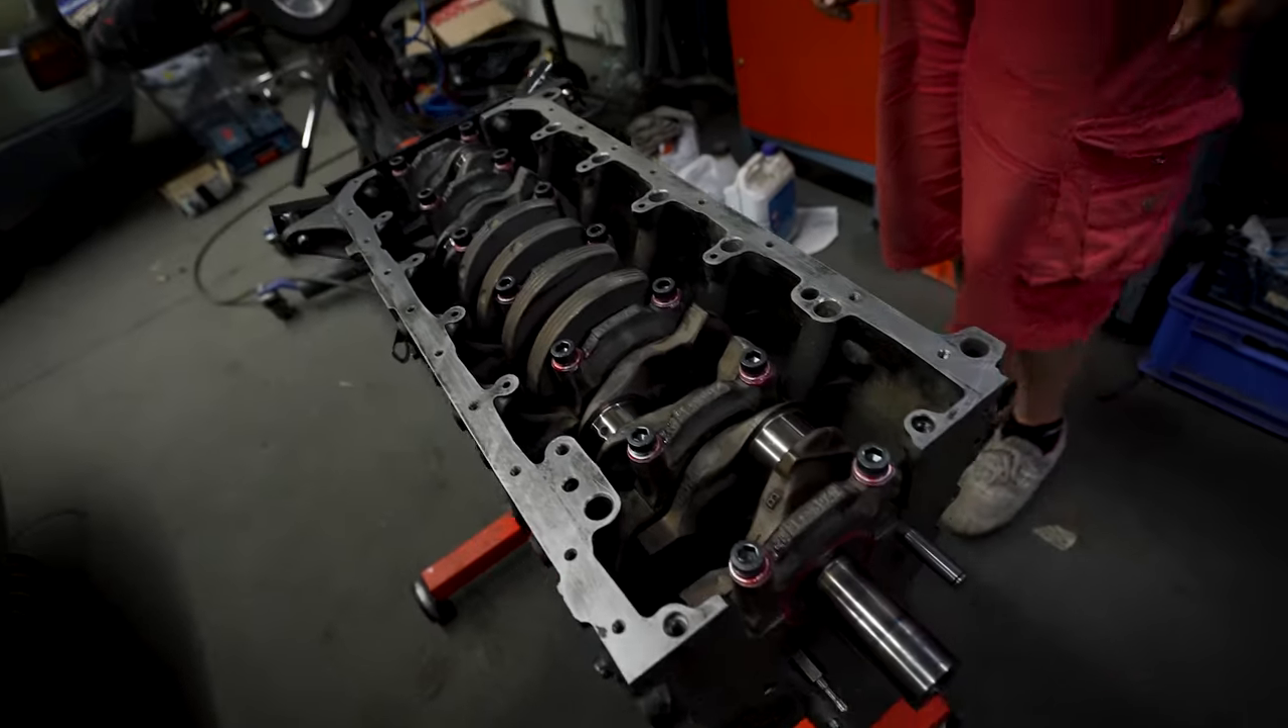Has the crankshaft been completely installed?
Yes.